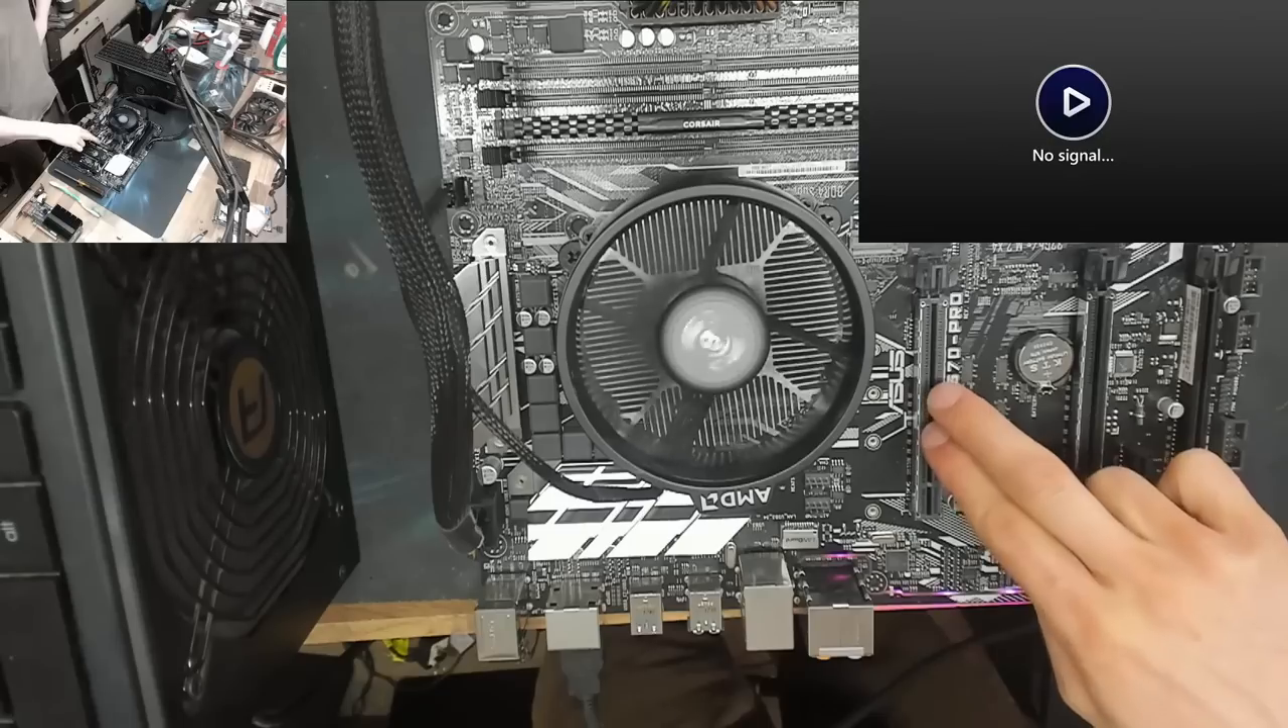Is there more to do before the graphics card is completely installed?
Yes.